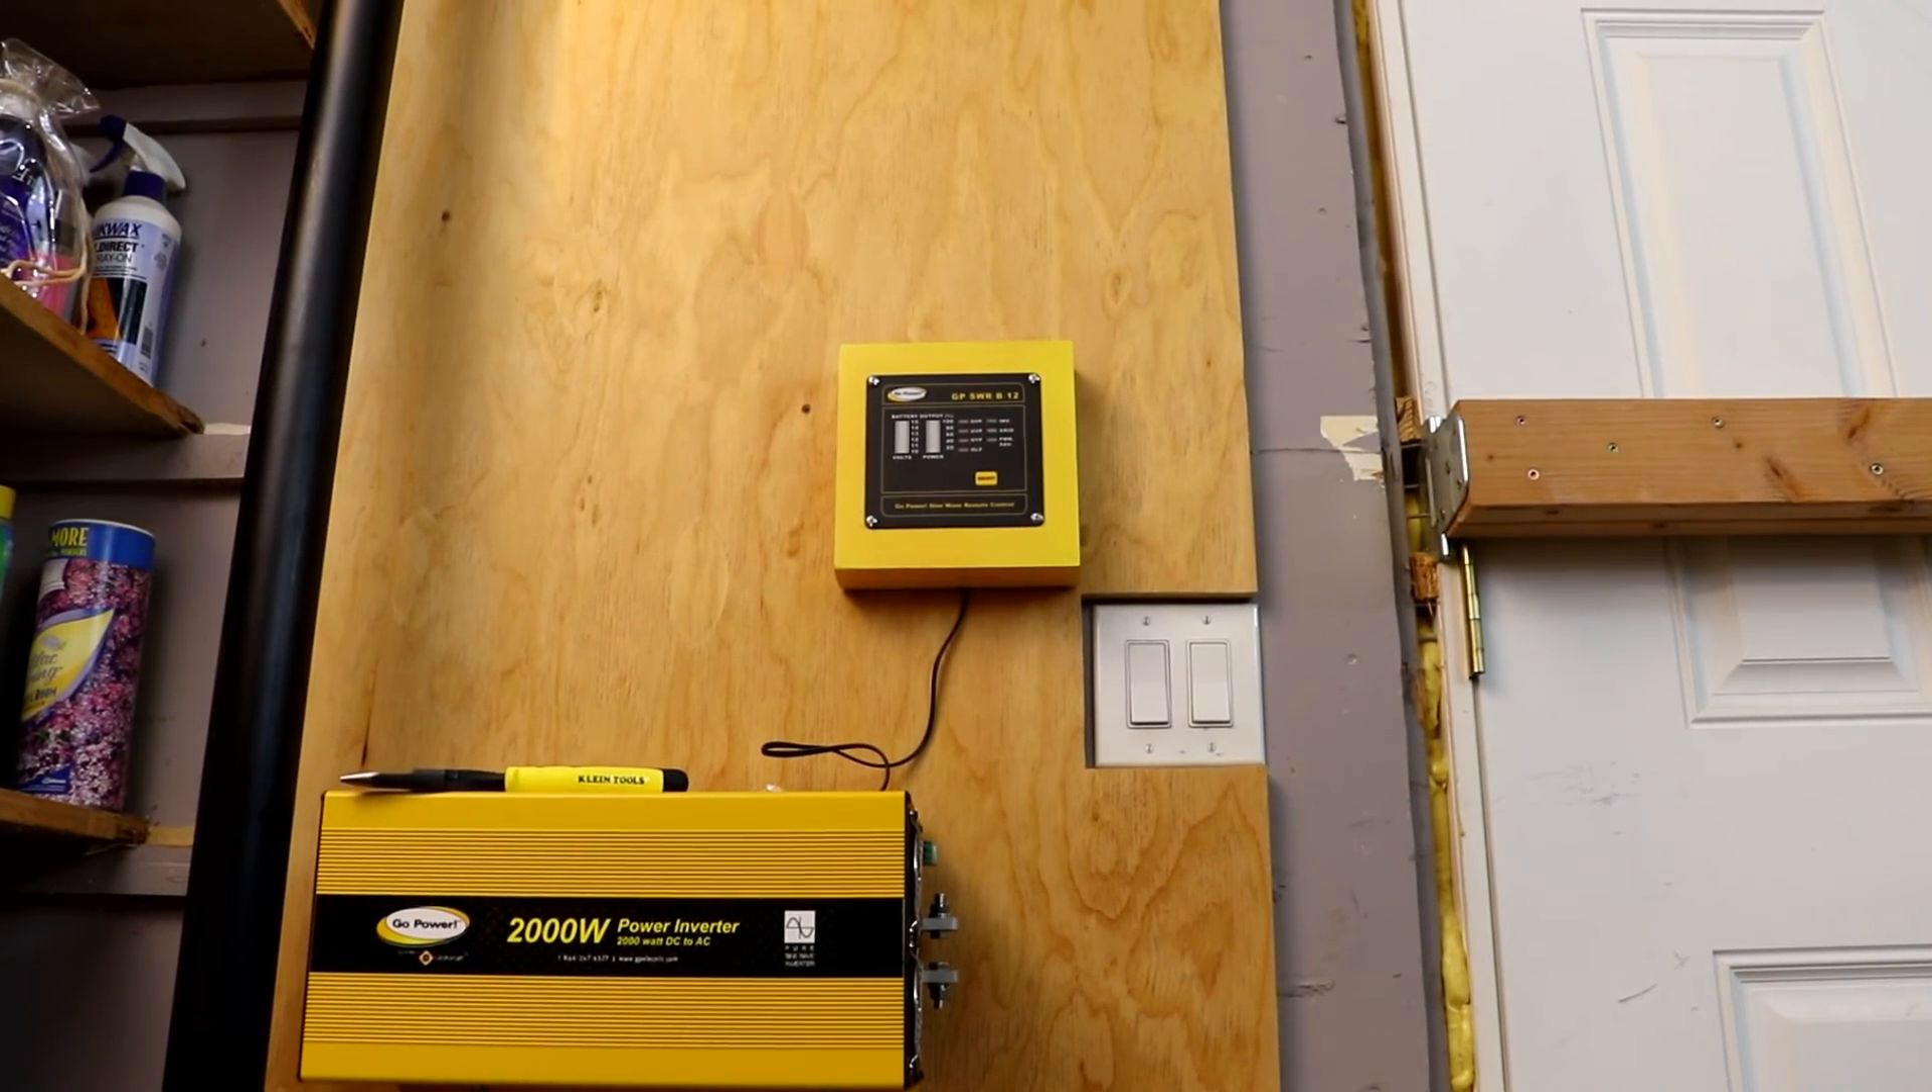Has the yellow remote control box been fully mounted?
Yes.